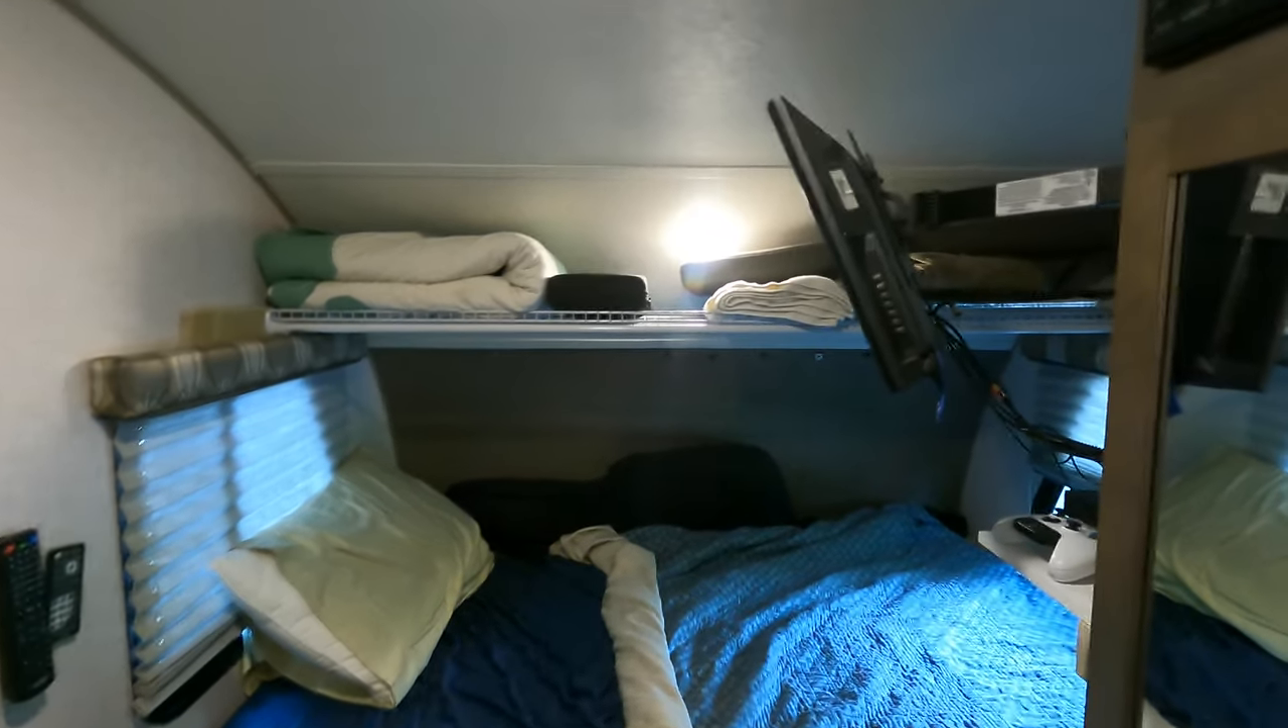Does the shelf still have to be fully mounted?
No.